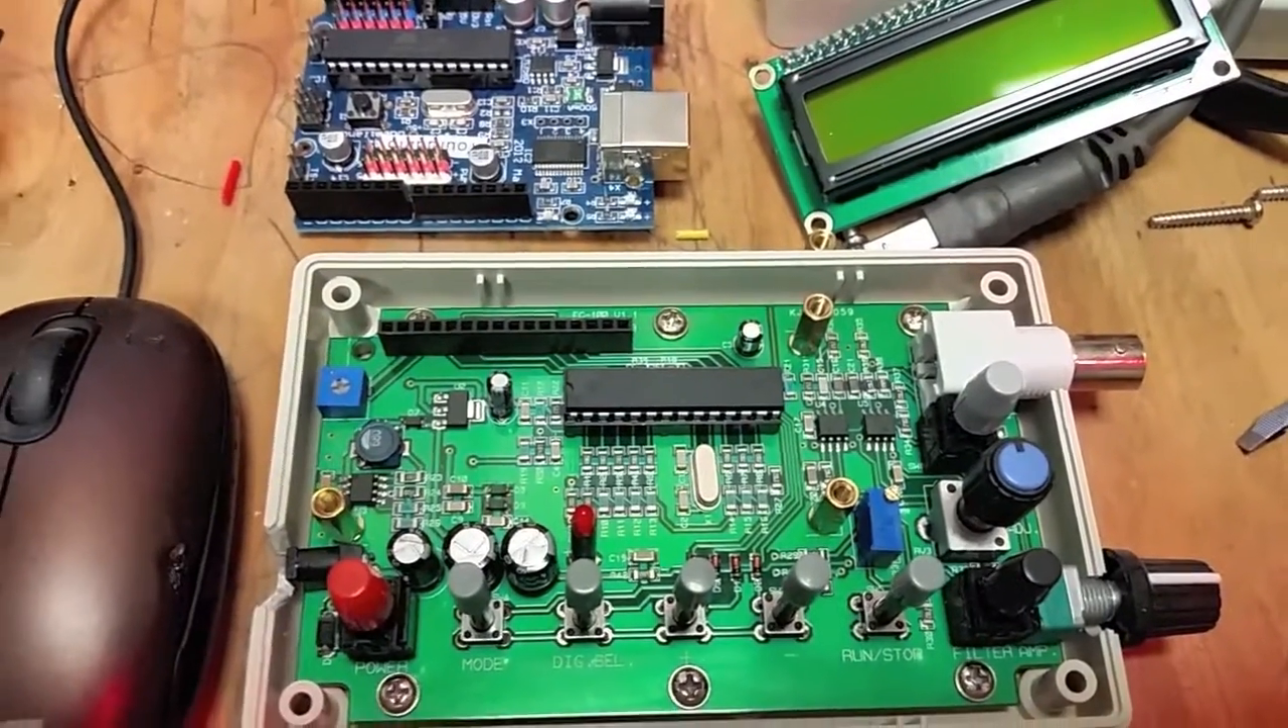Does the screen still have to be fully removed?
No.